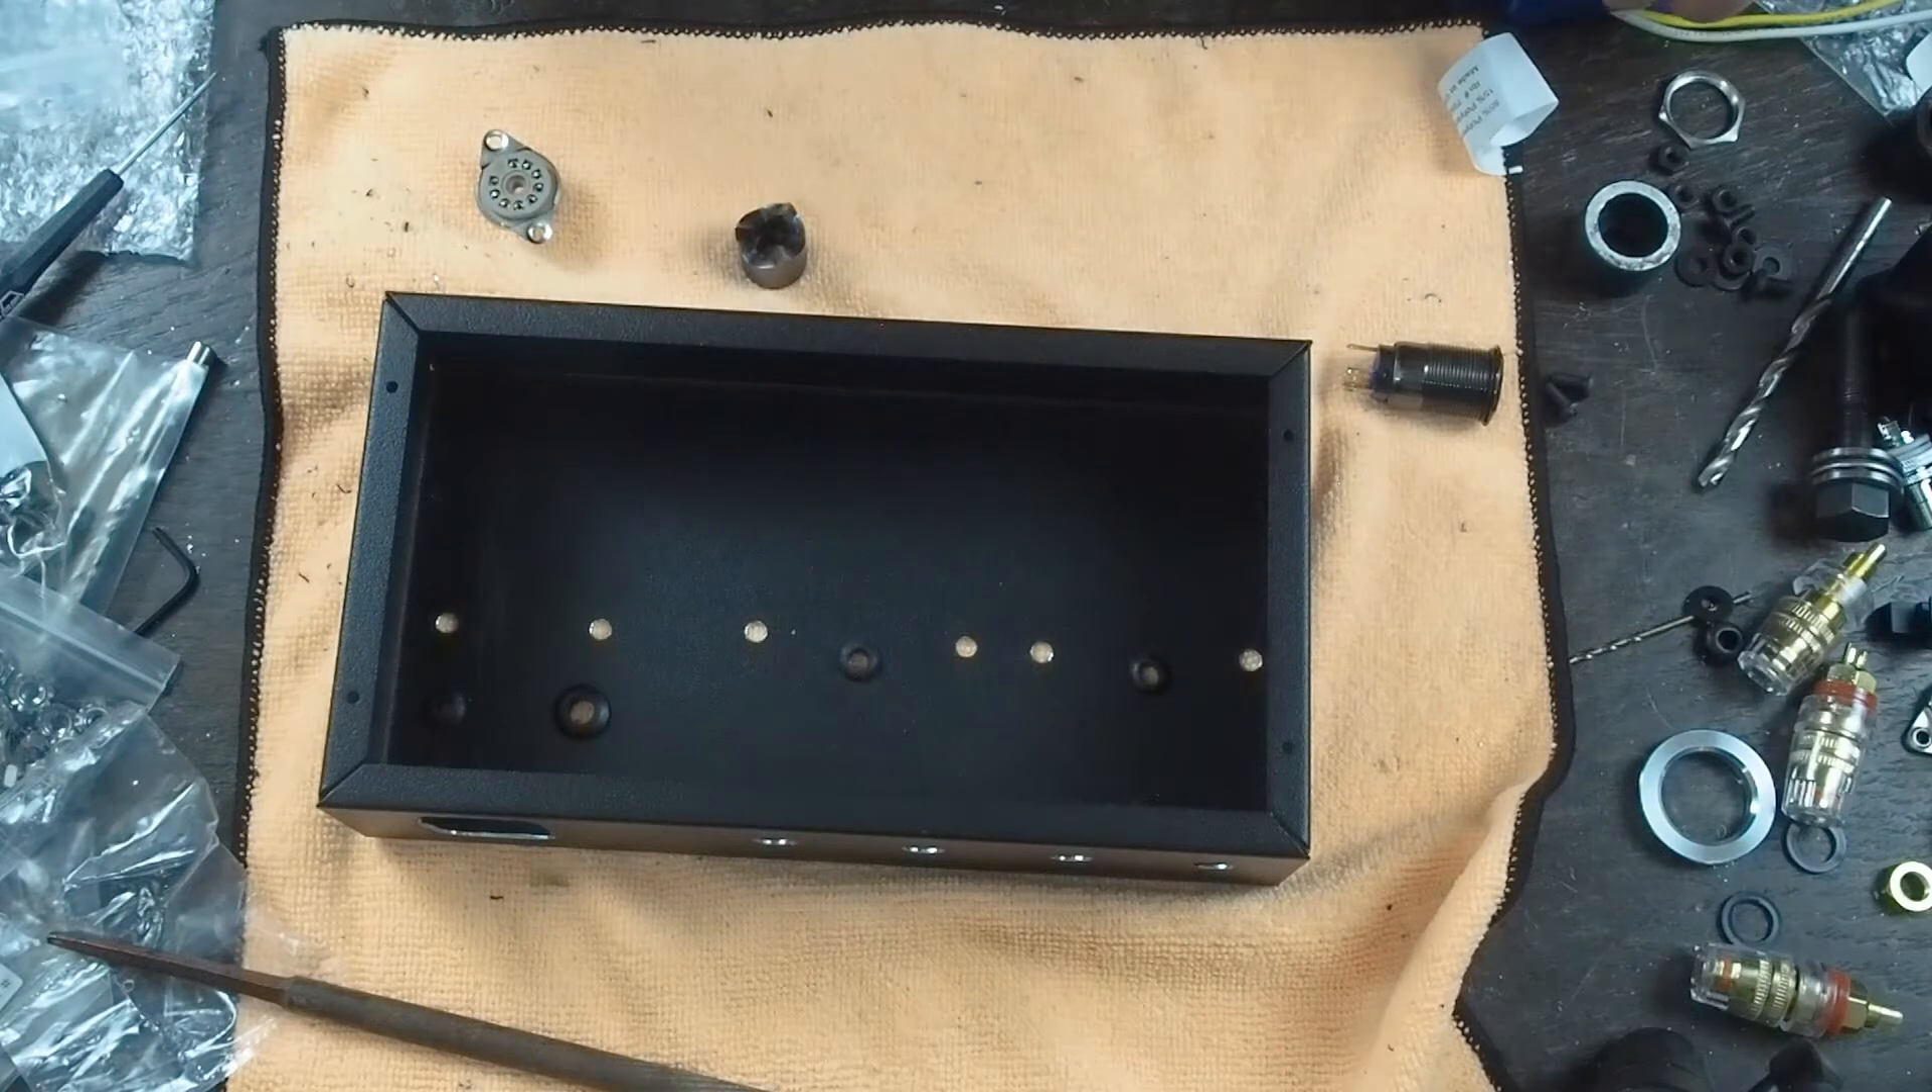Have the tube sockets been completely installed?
No.